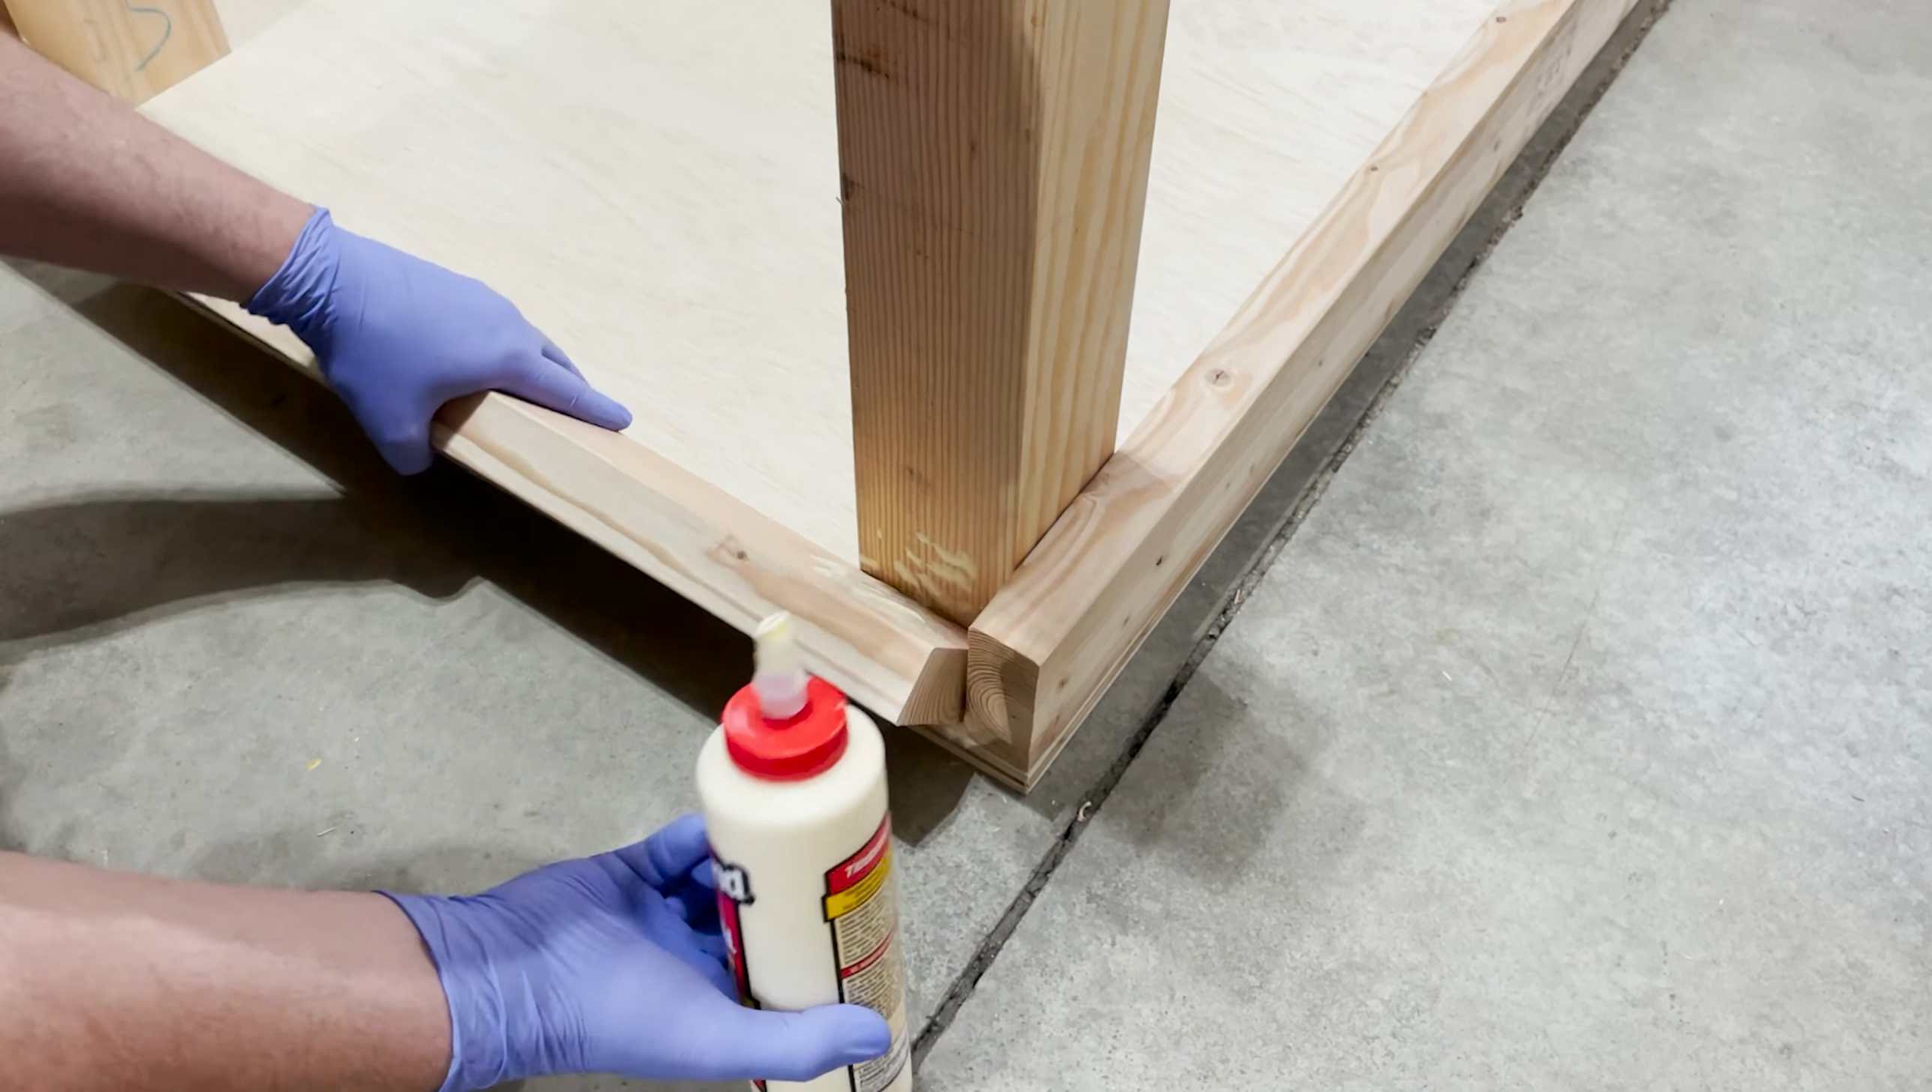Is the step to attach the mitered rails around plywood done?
No.